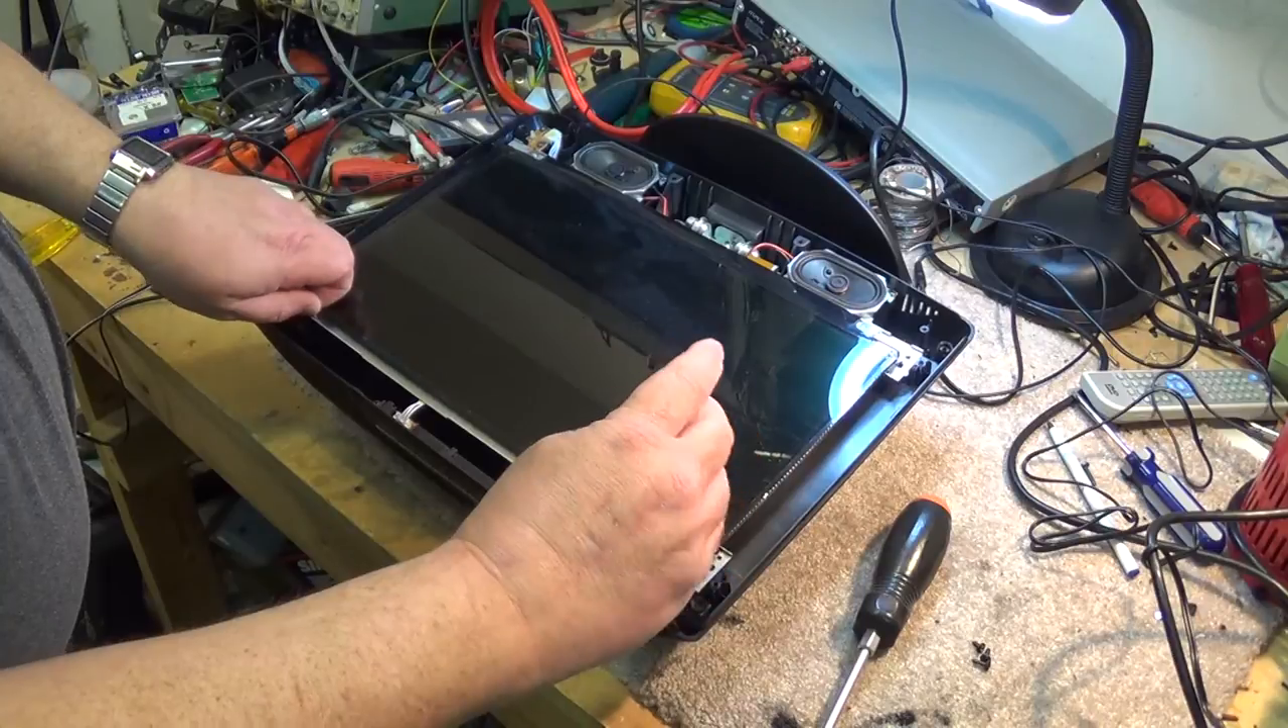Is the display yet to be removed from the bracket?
Yes.